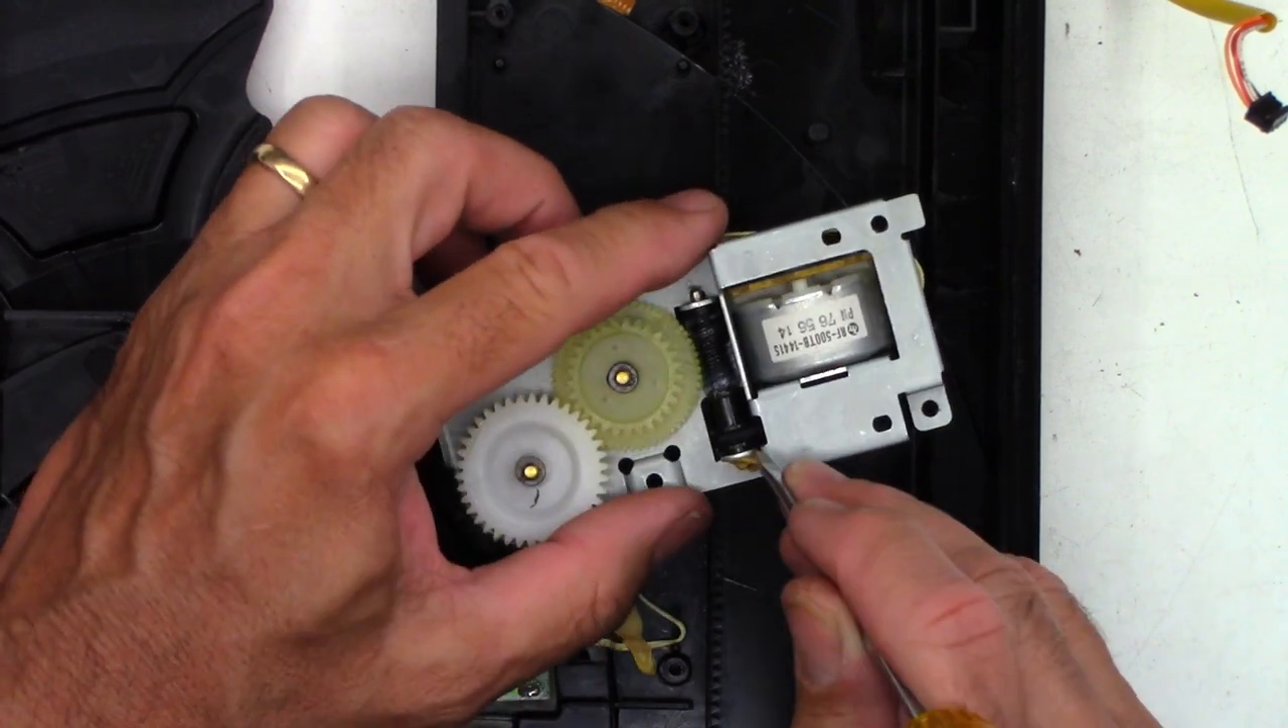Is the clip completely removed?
No.